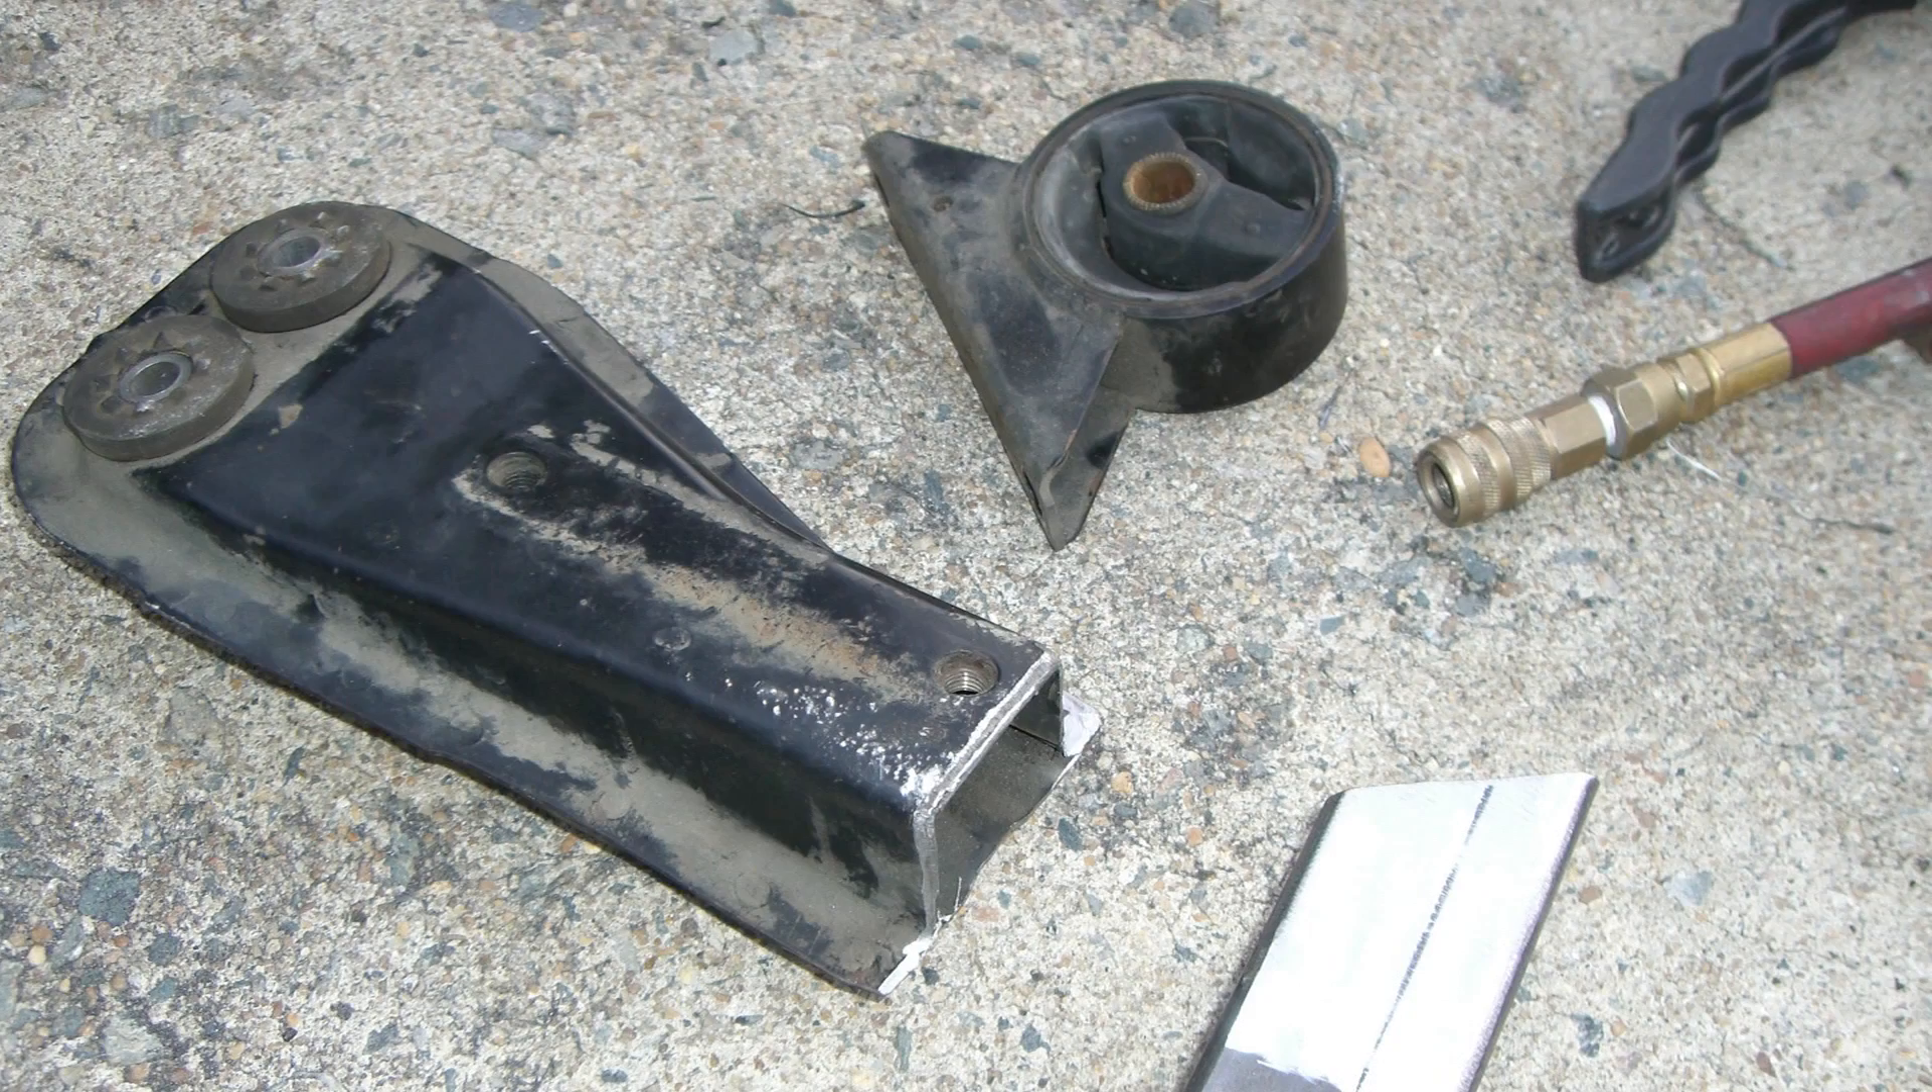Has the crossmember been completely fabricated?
No.